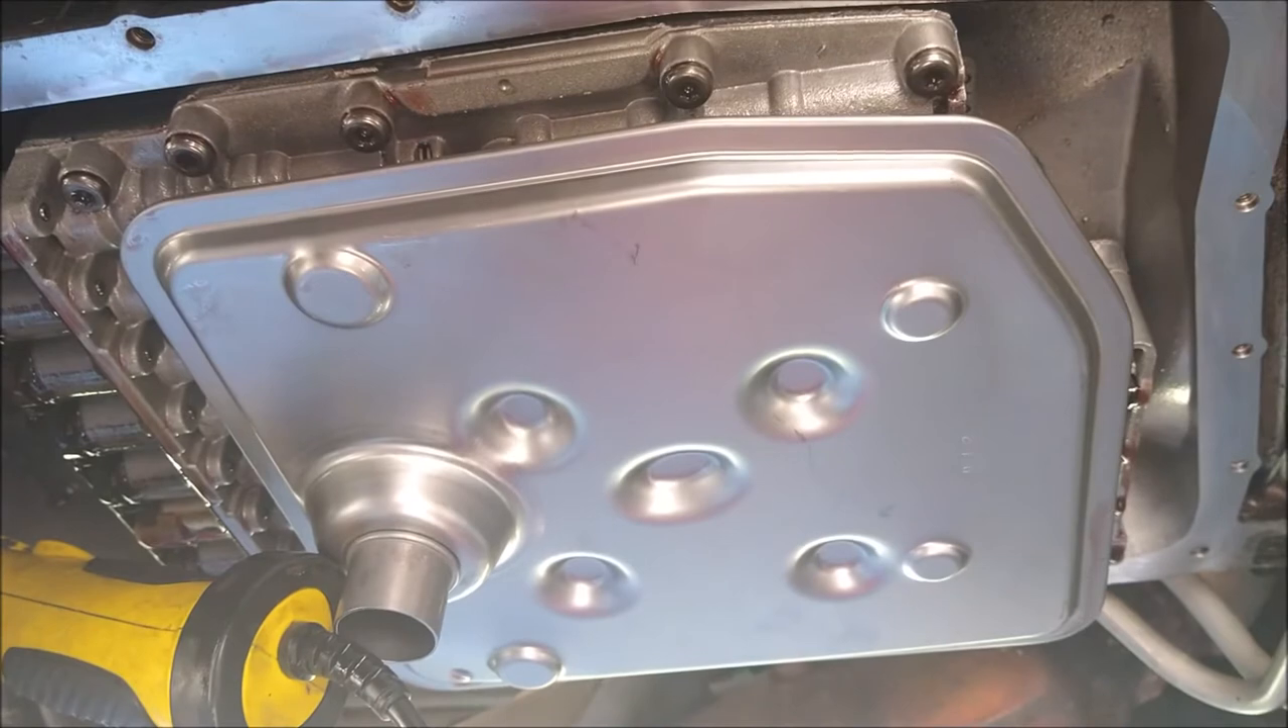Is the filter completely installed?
Yes.